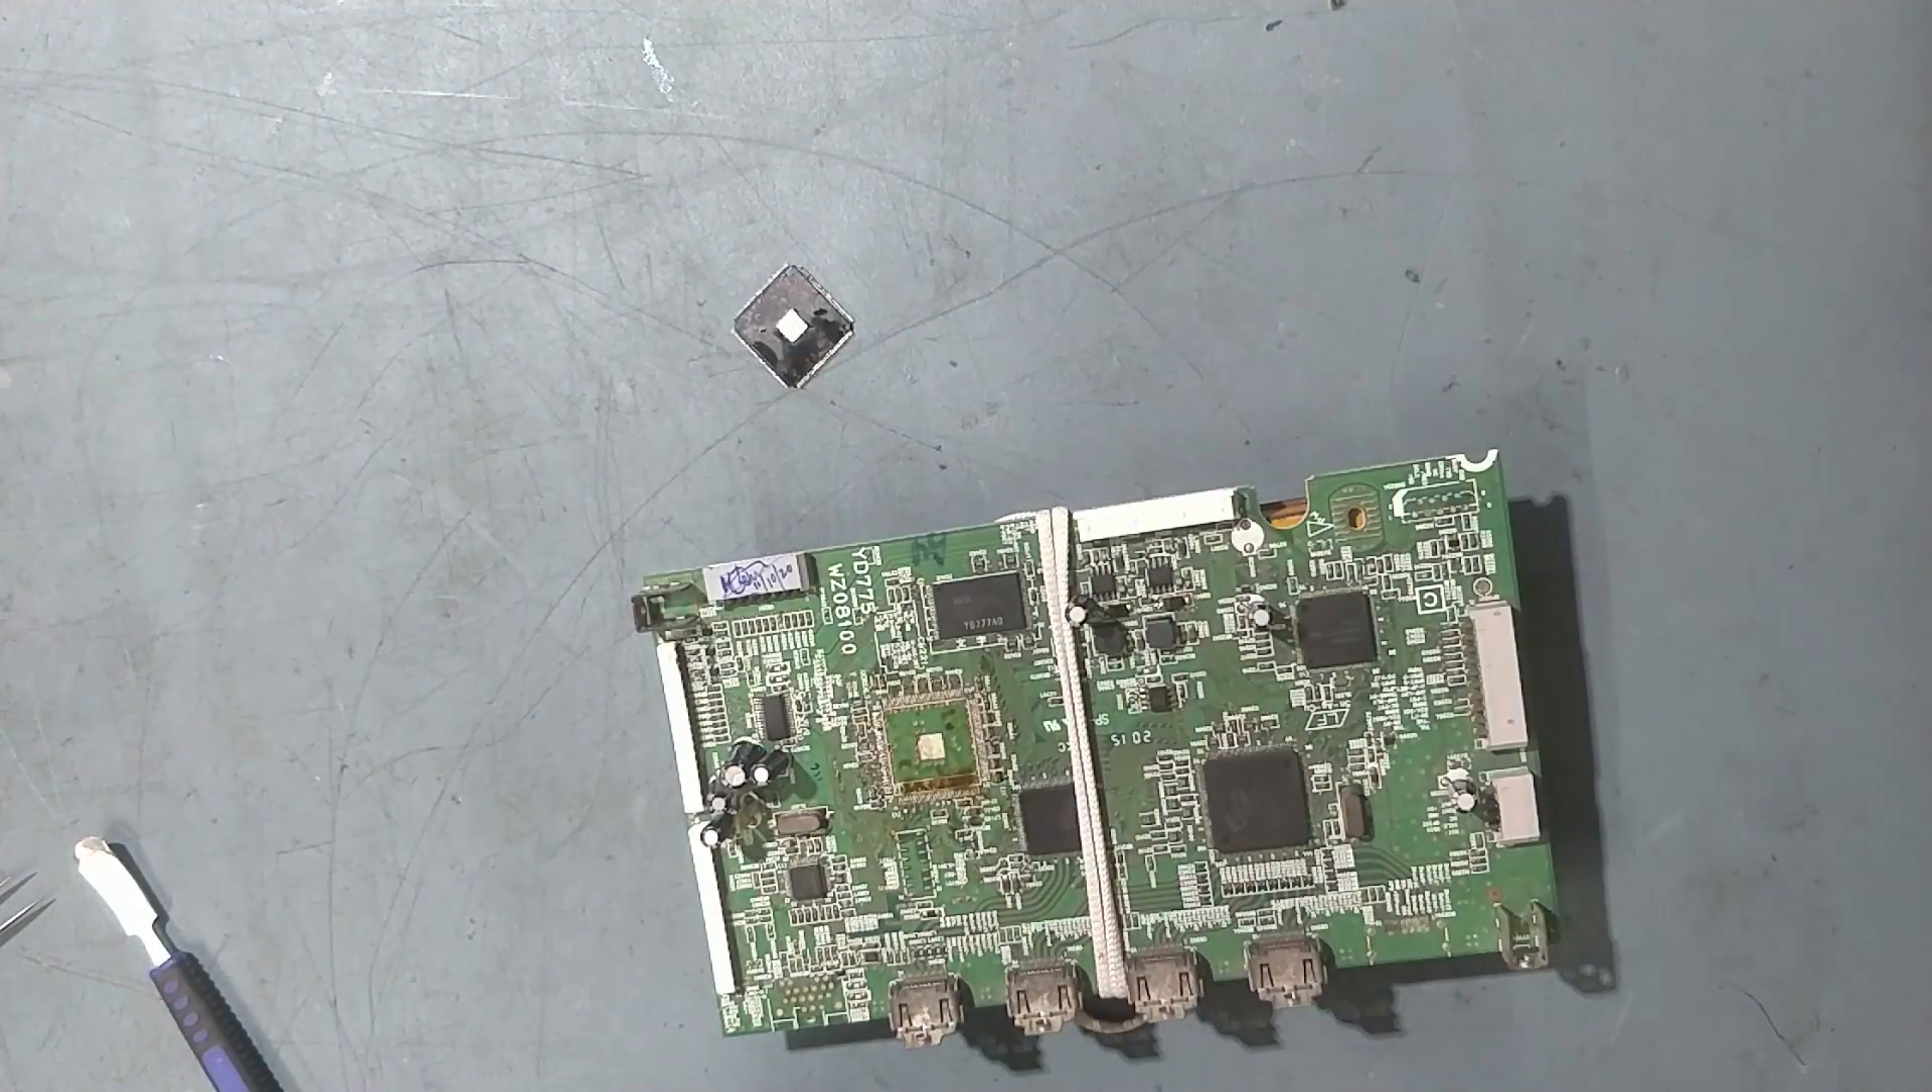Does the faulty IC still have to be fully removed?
No.